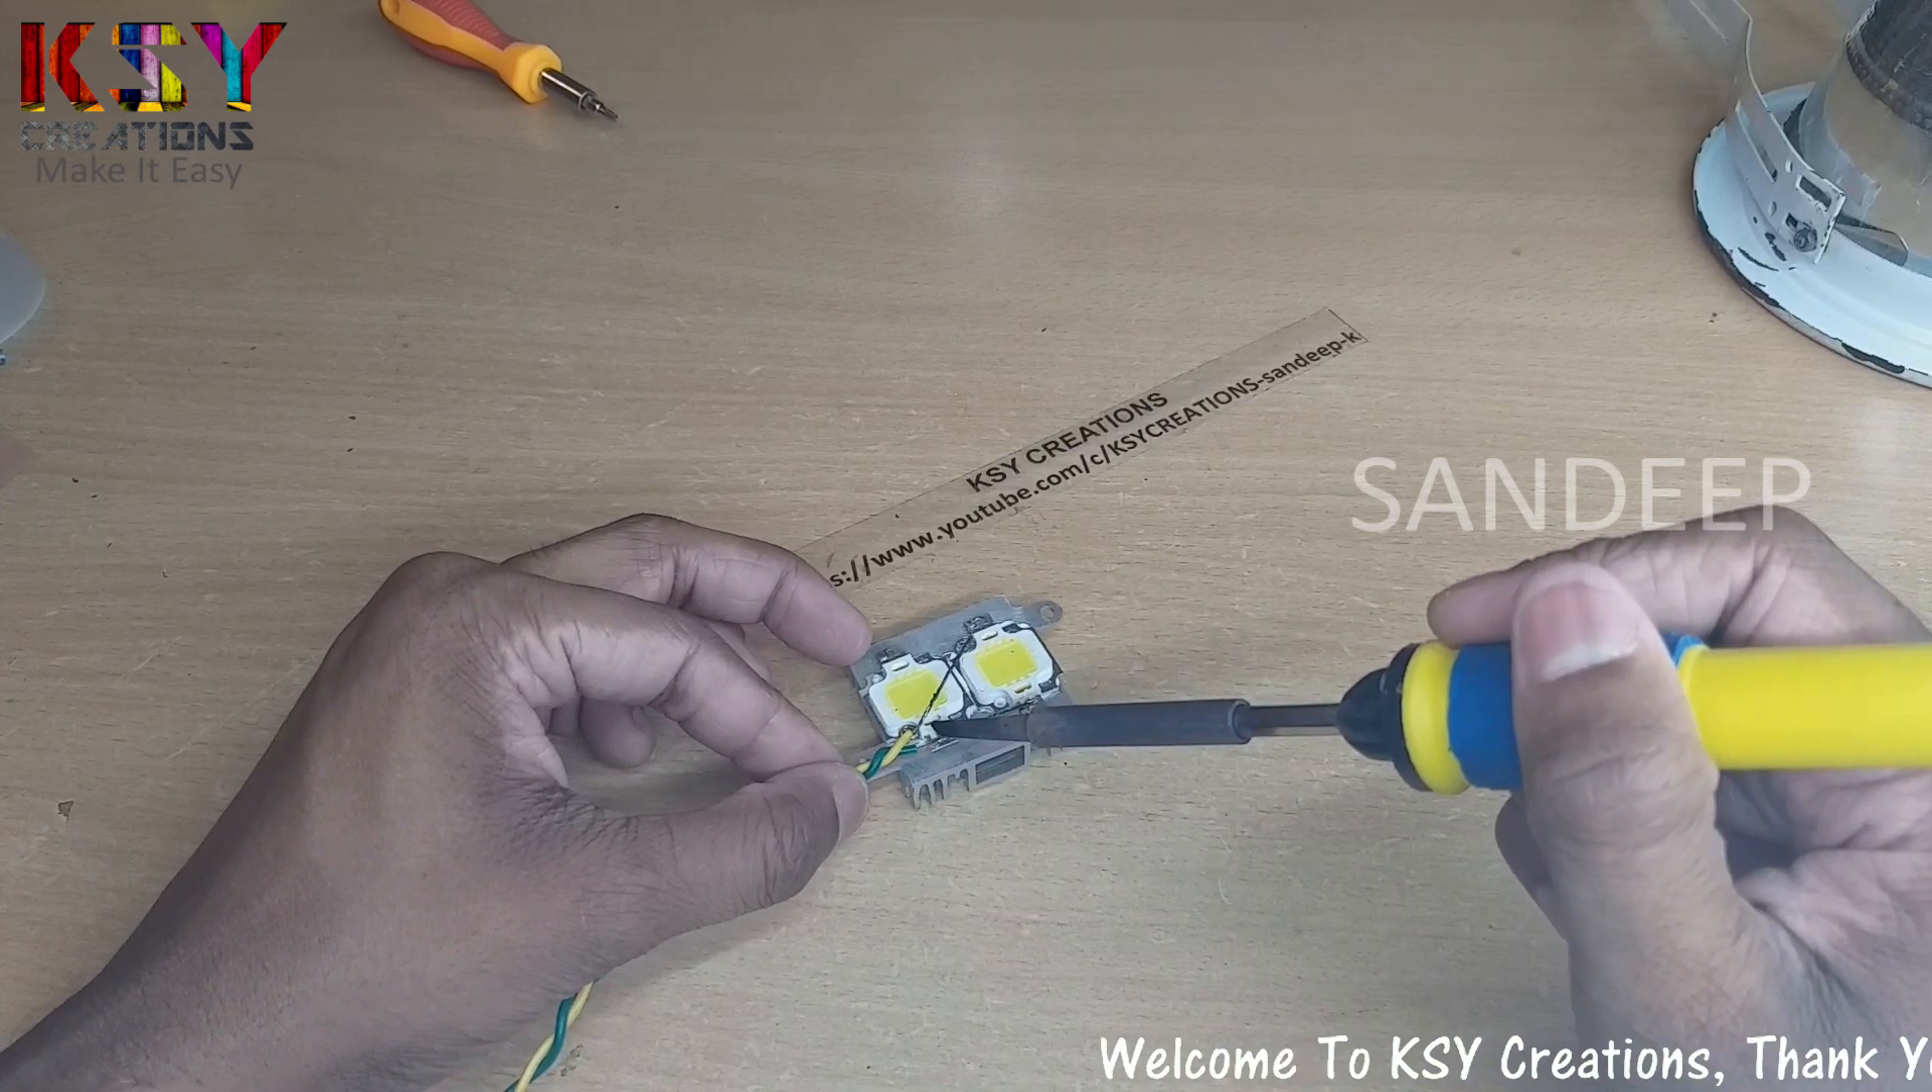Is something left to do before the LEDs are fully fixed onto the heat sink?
No.